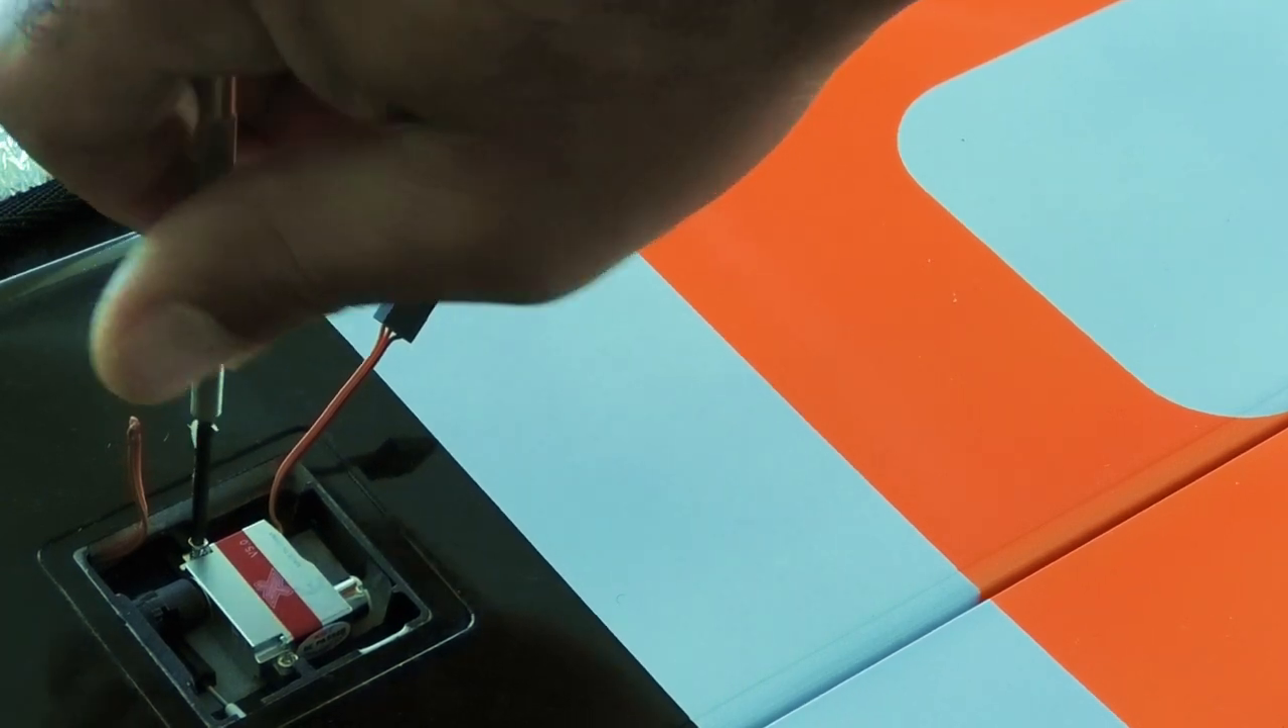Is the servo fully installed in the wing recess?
No.